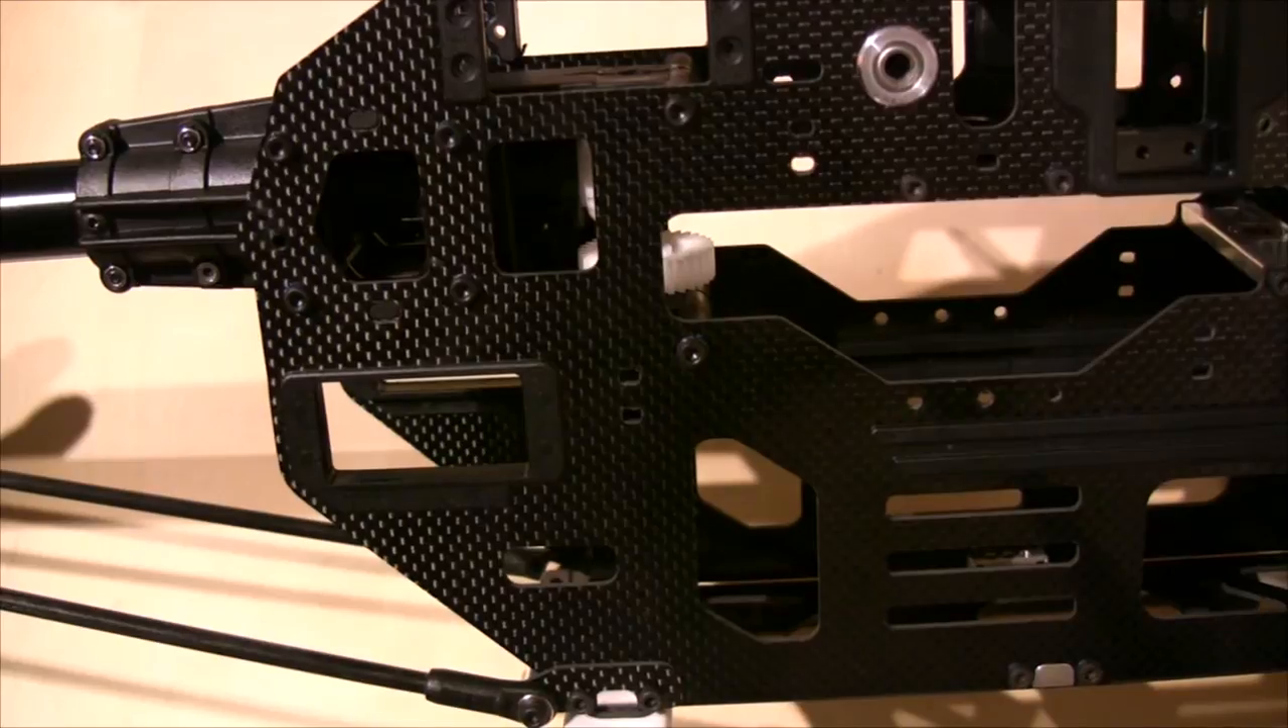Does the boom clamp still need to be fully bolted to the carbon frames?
No.